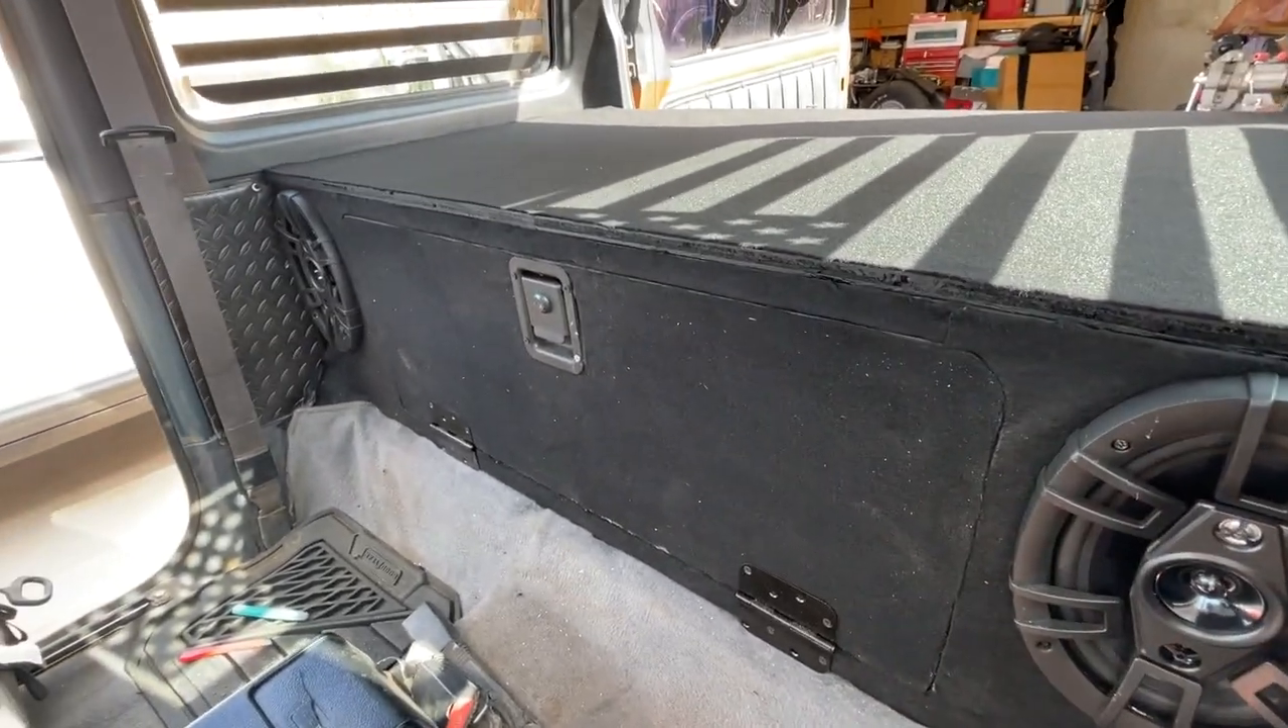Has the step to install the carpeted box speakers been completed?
Yes.